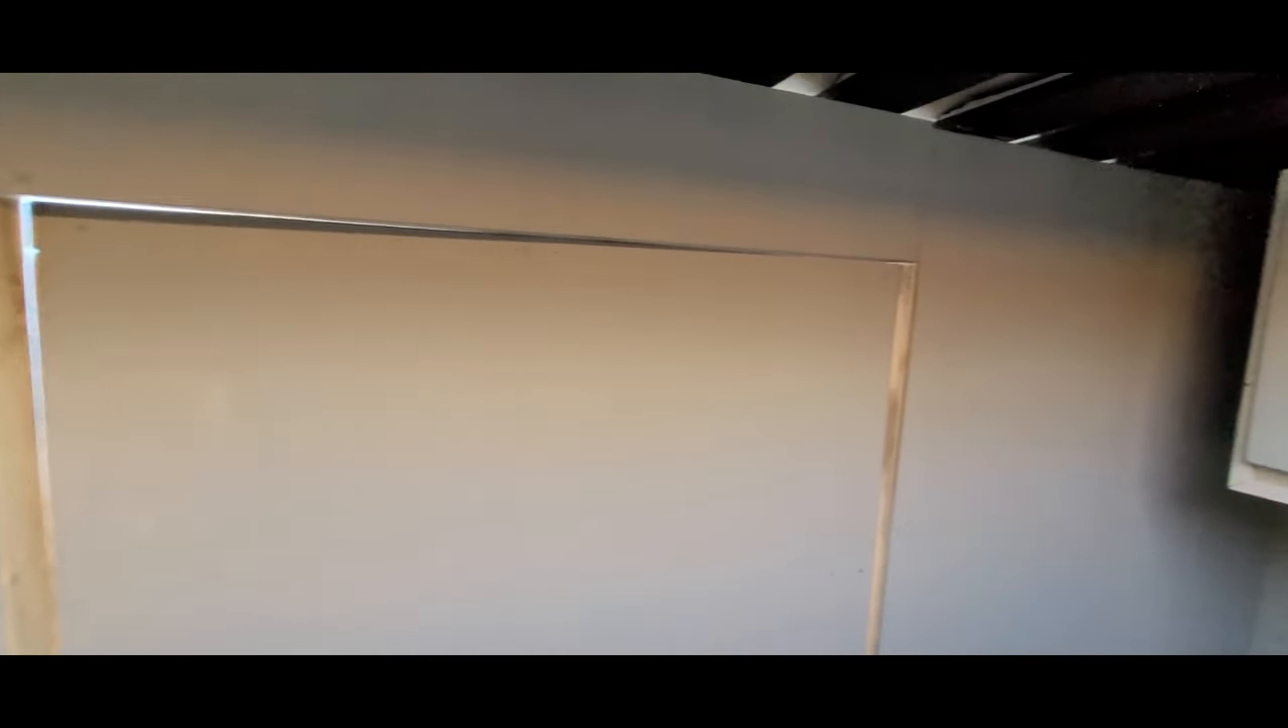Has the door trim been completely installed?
No.